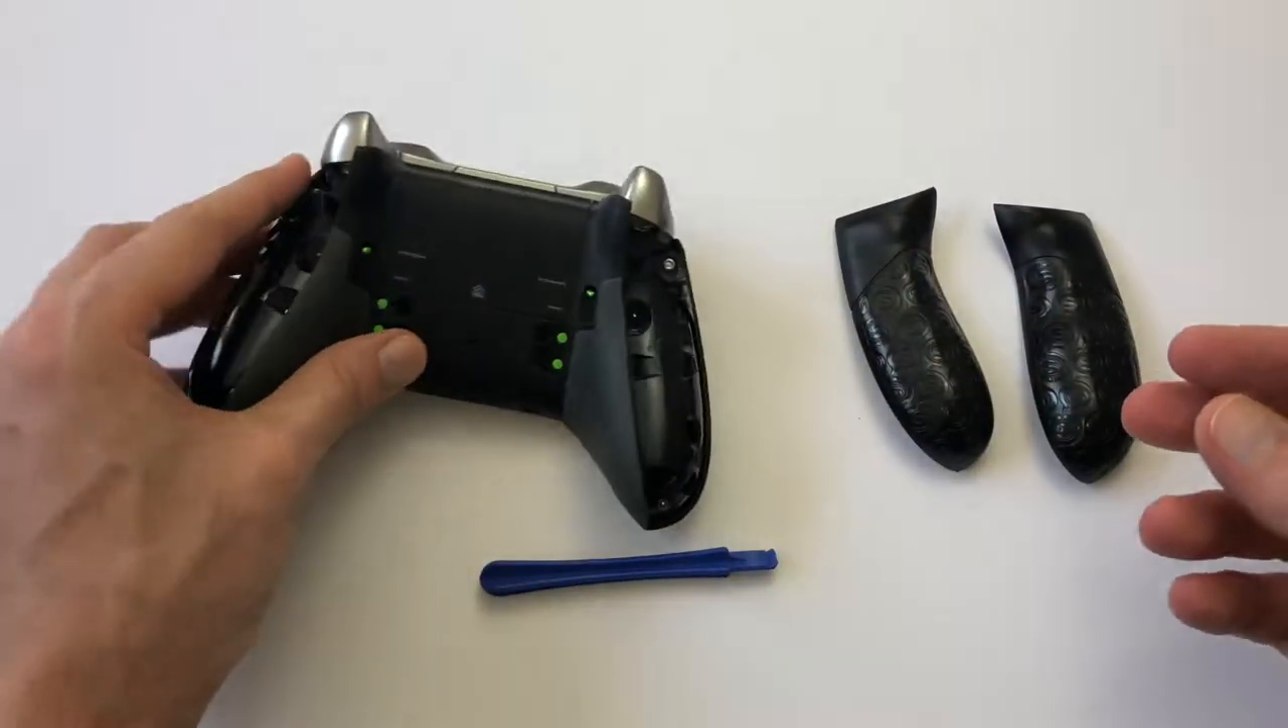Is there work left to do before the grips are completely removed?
No.